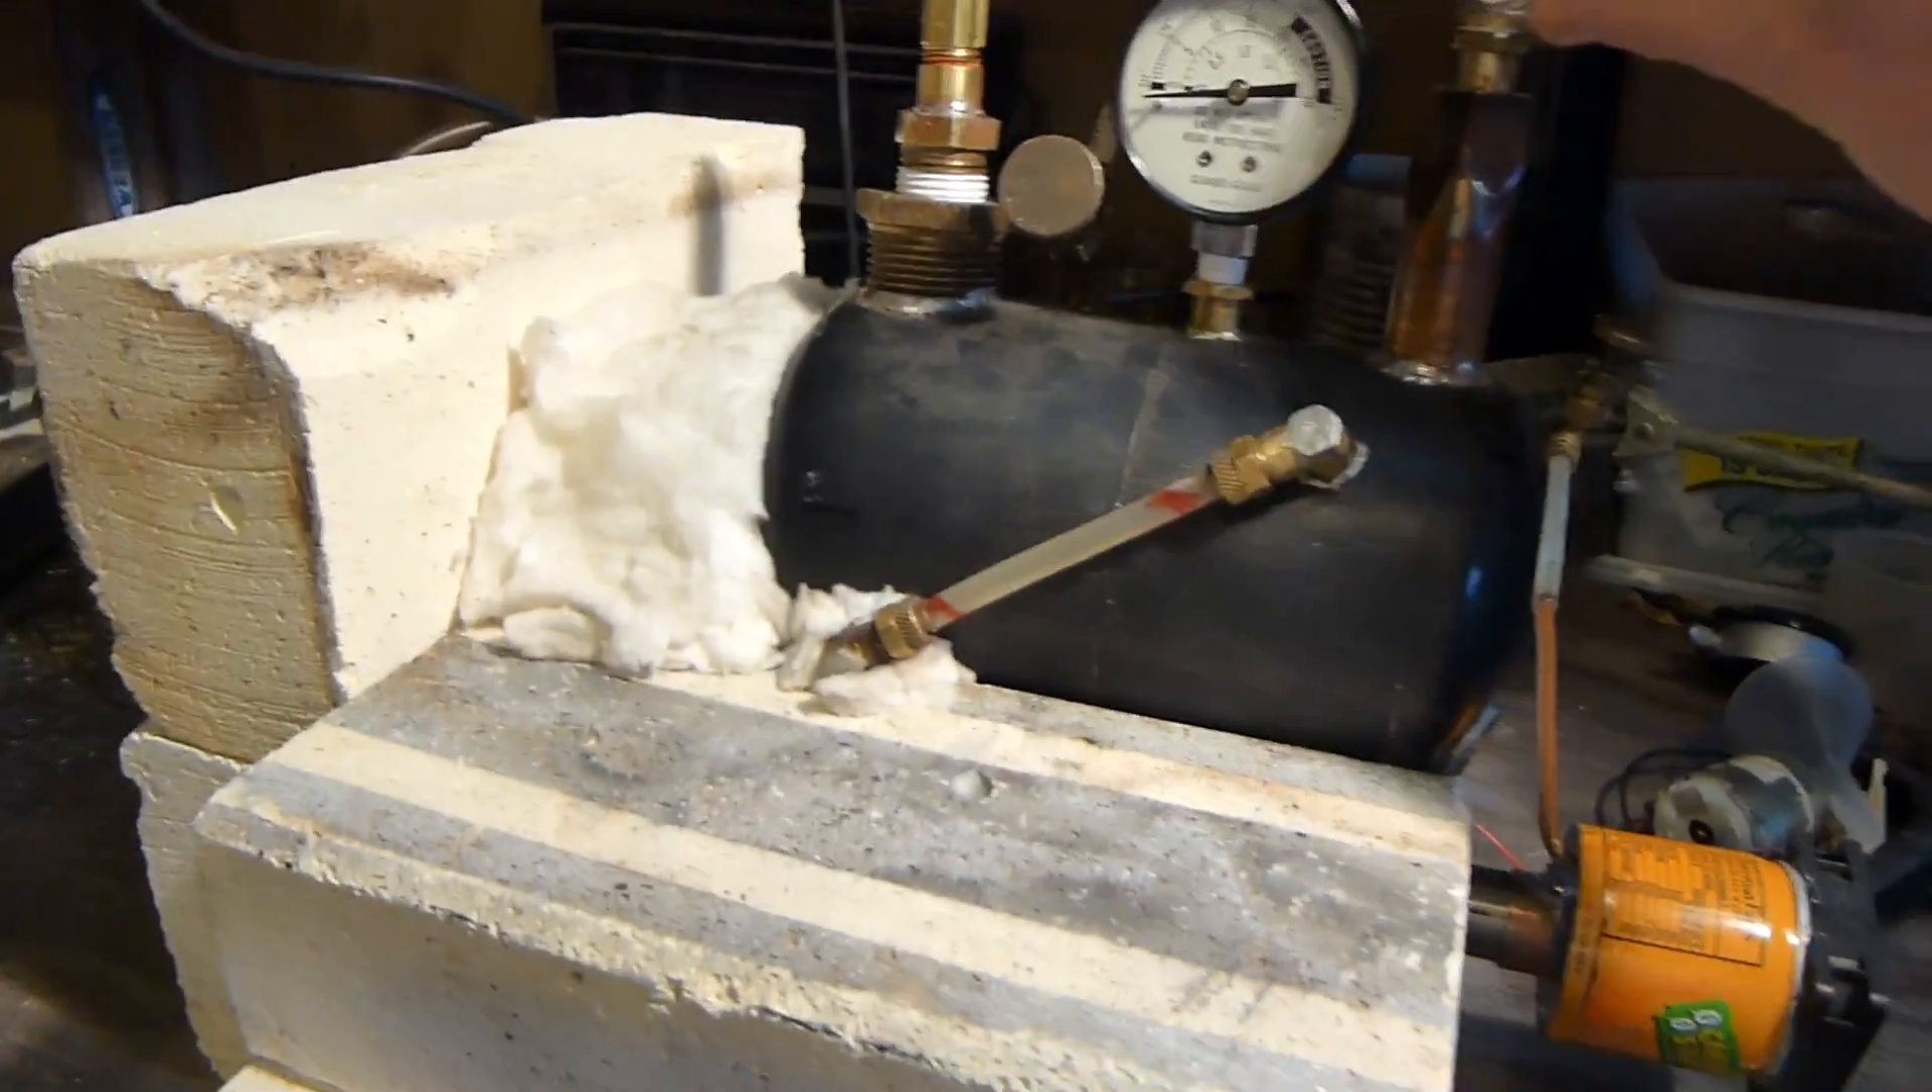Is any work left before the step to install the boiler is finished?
No.